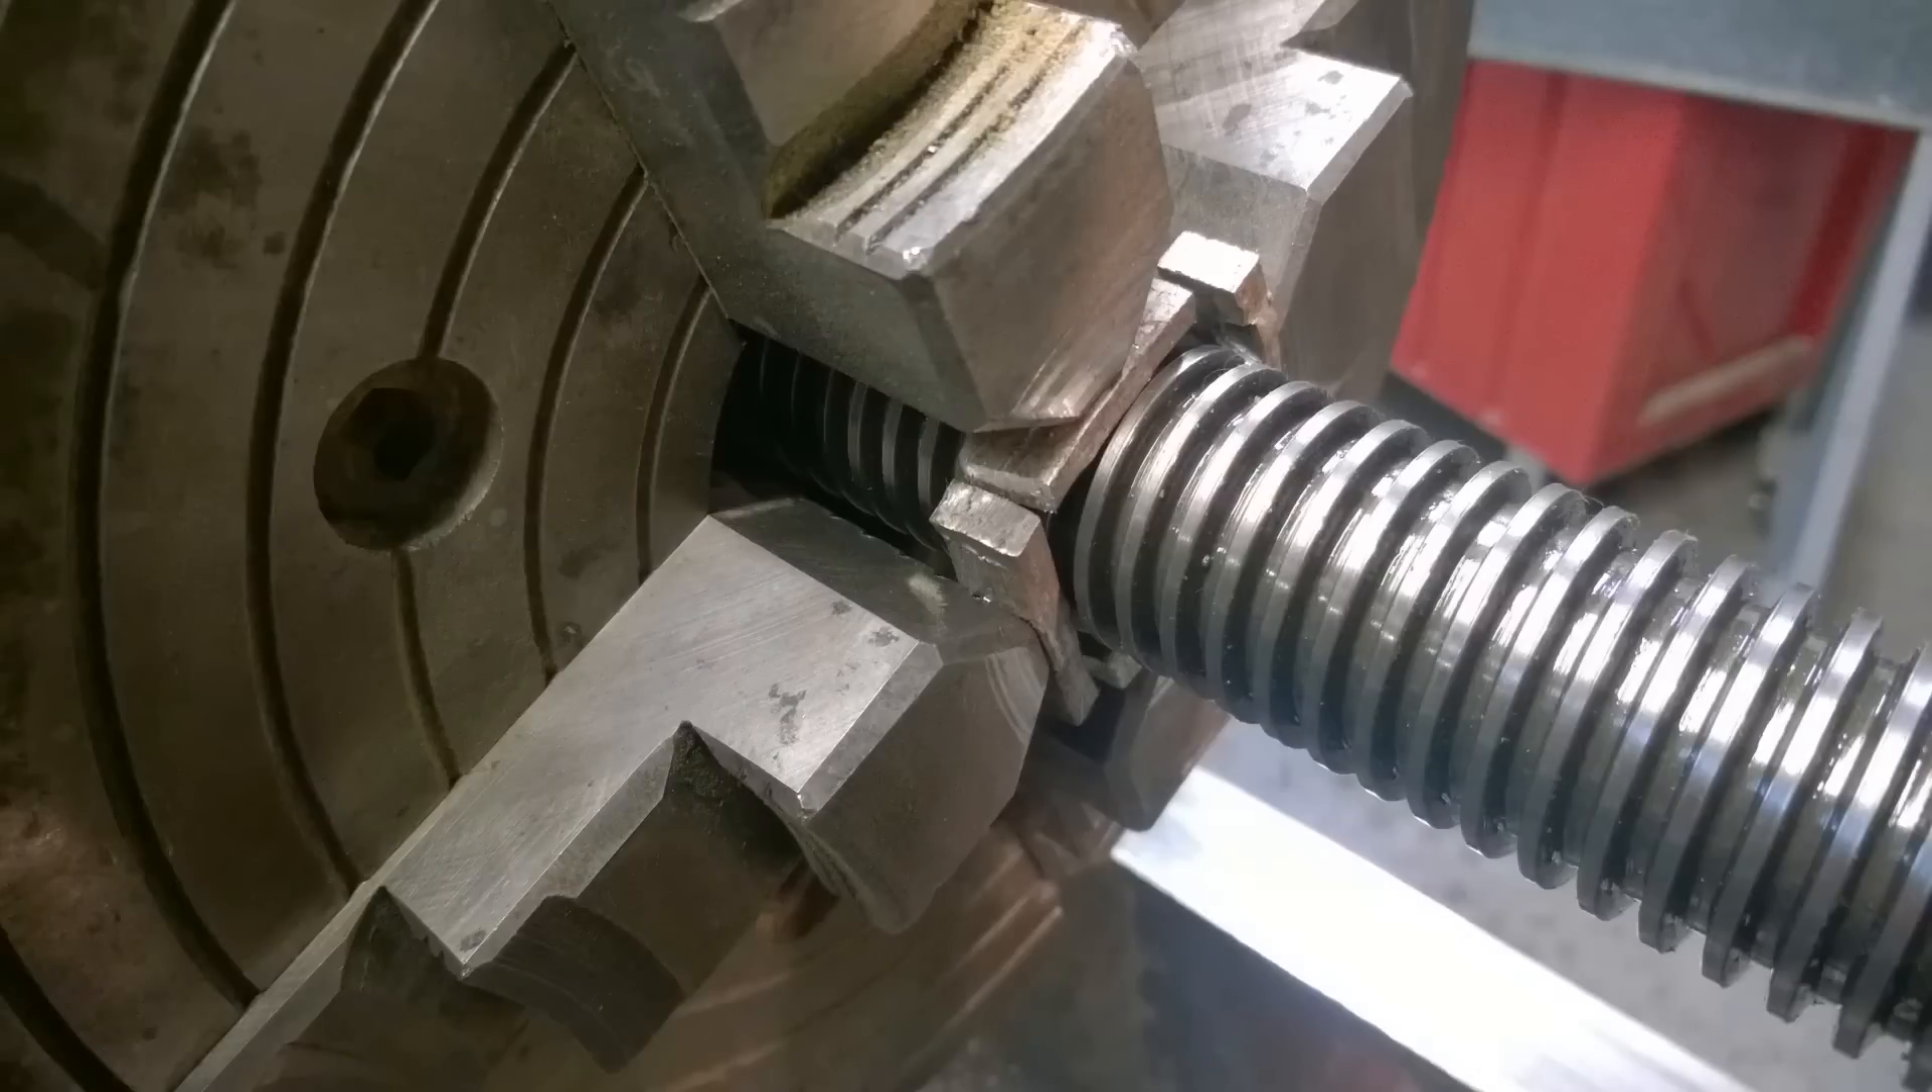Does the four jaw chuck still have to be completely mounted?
No.